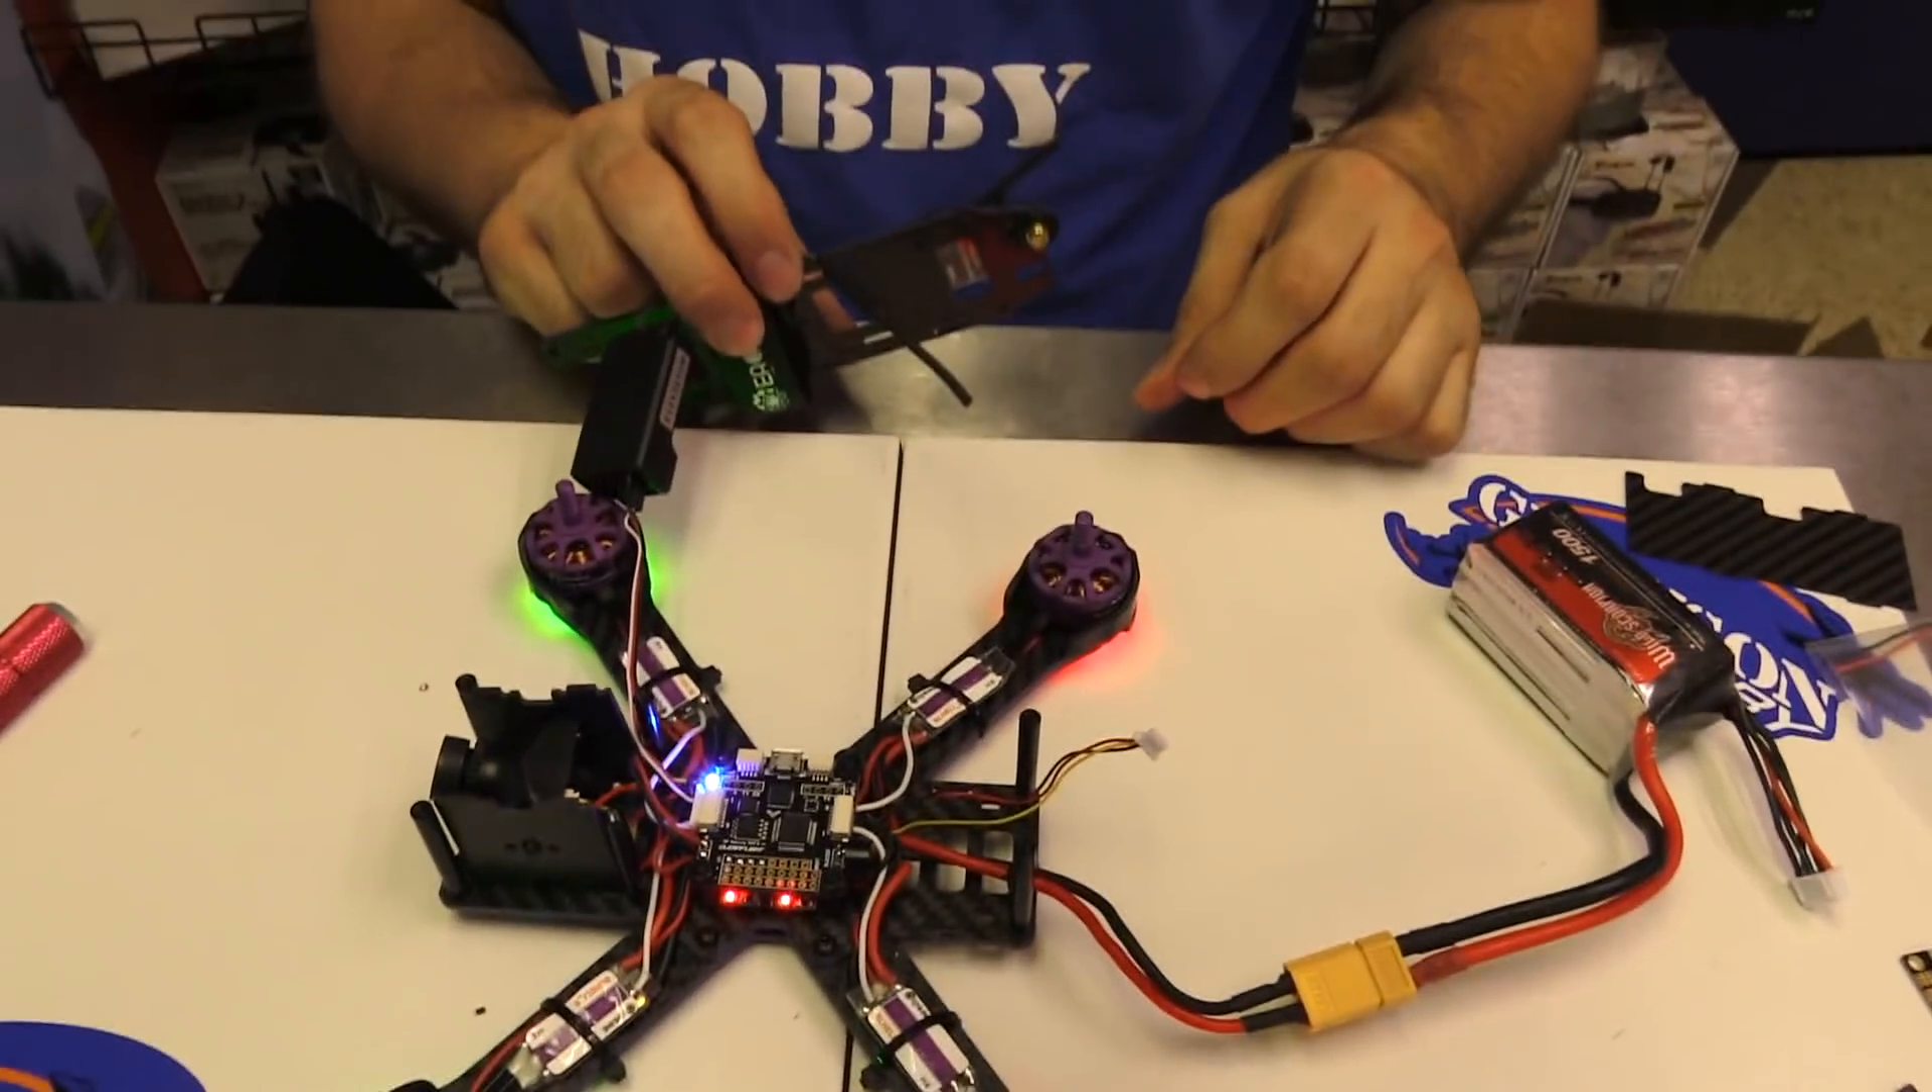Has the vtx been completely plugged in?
No.